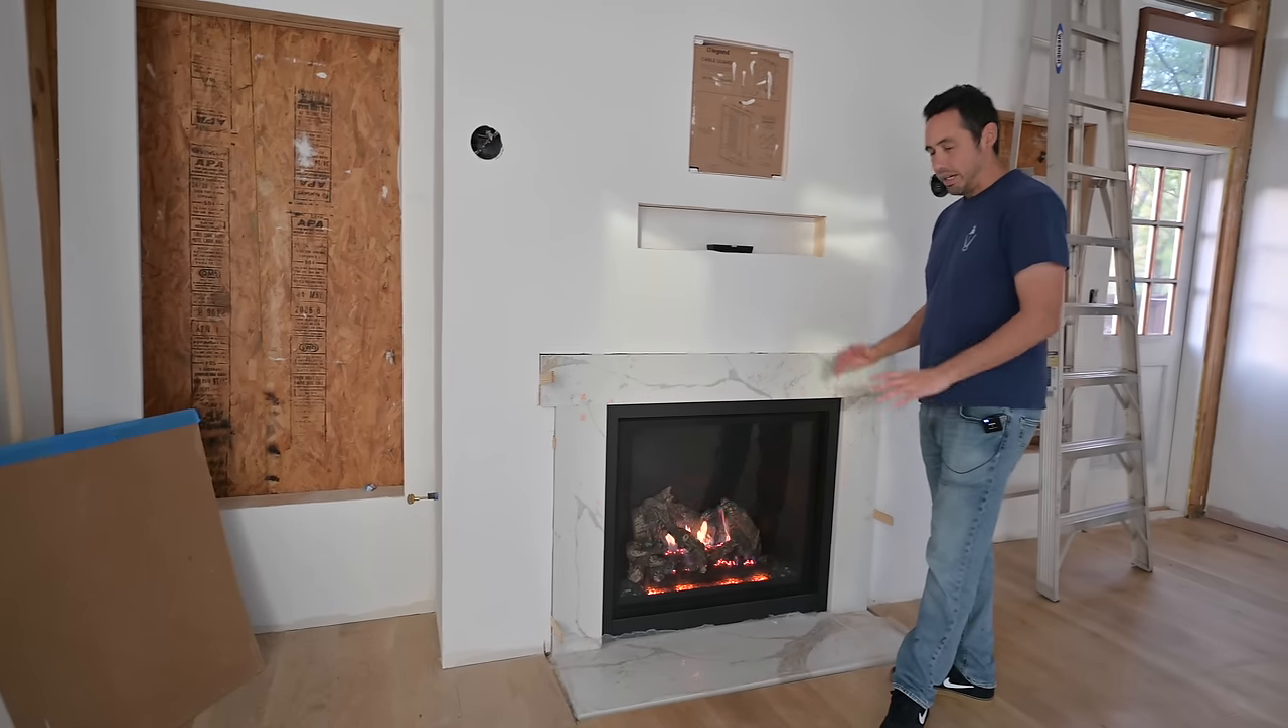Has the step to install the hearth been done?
Yes.